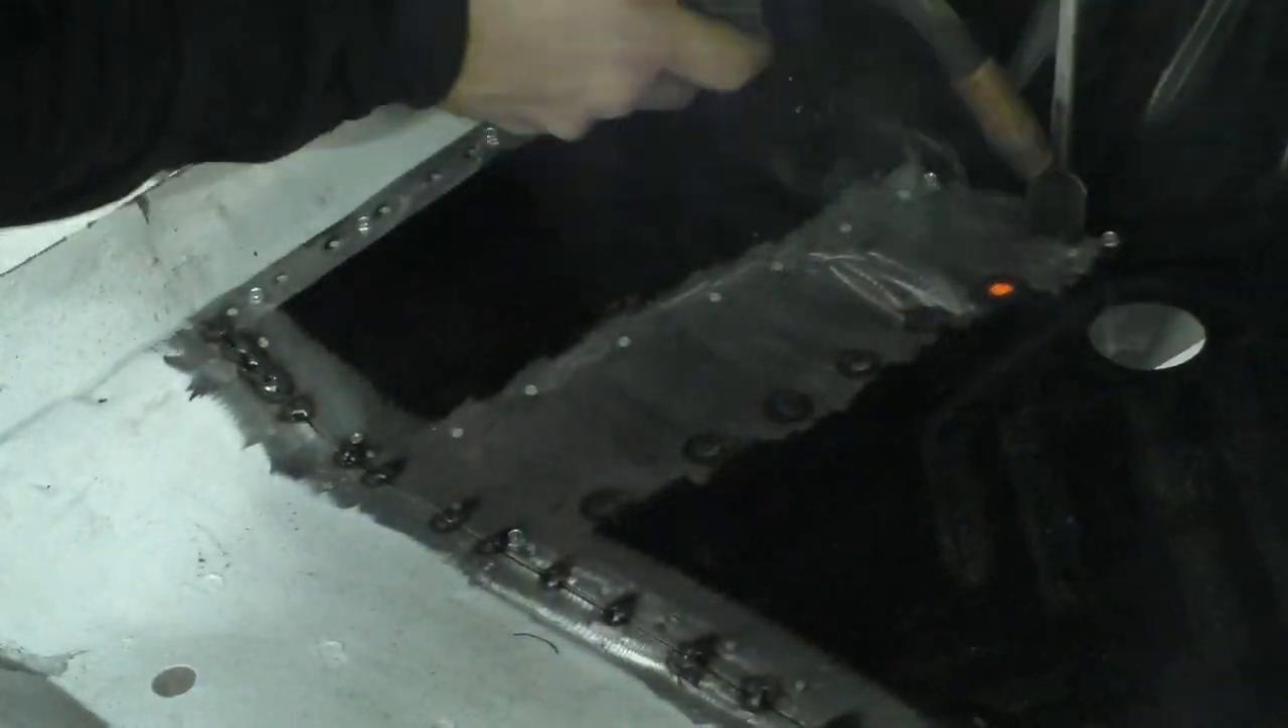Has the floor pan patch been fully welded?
No.